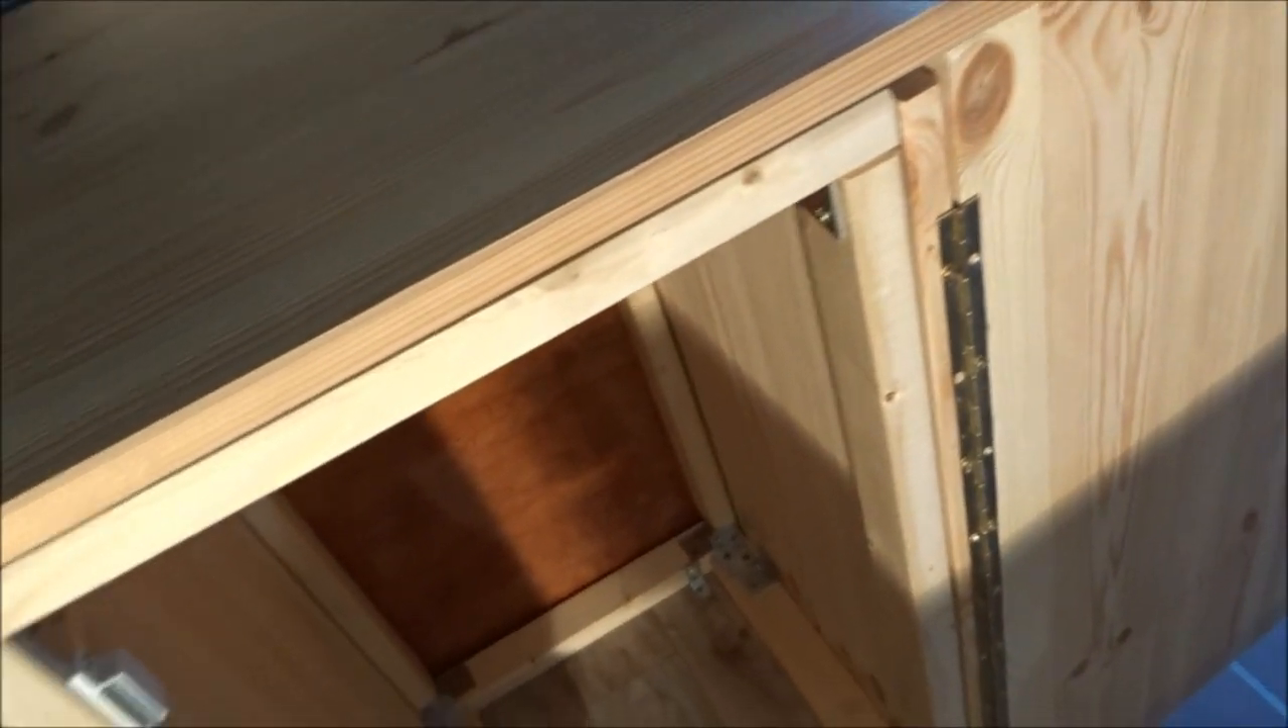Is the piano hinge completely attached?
Yes.